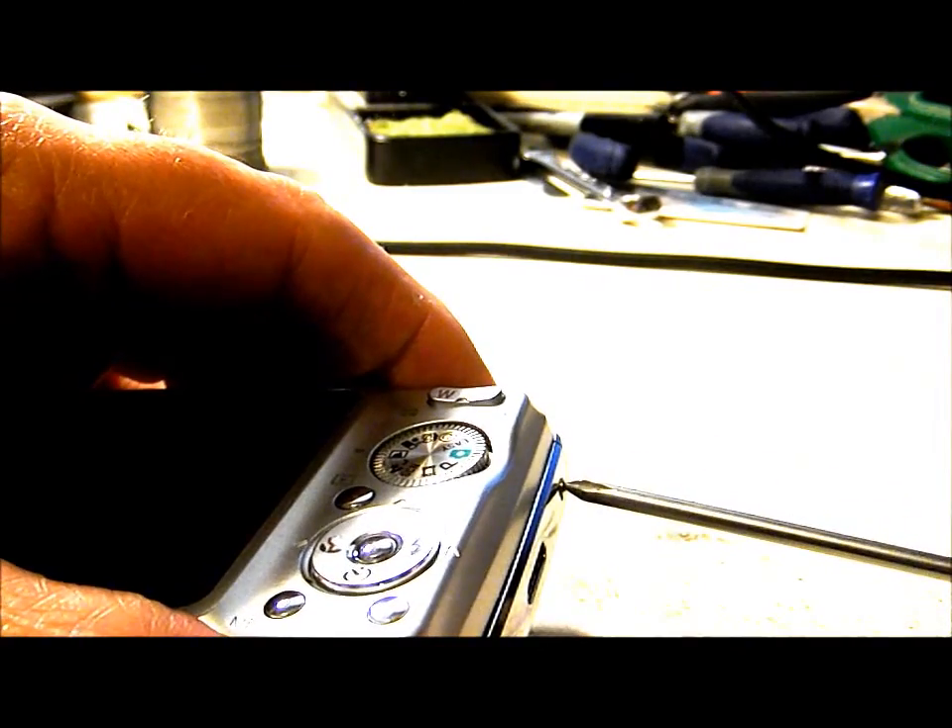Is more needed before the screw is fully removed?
Yes.